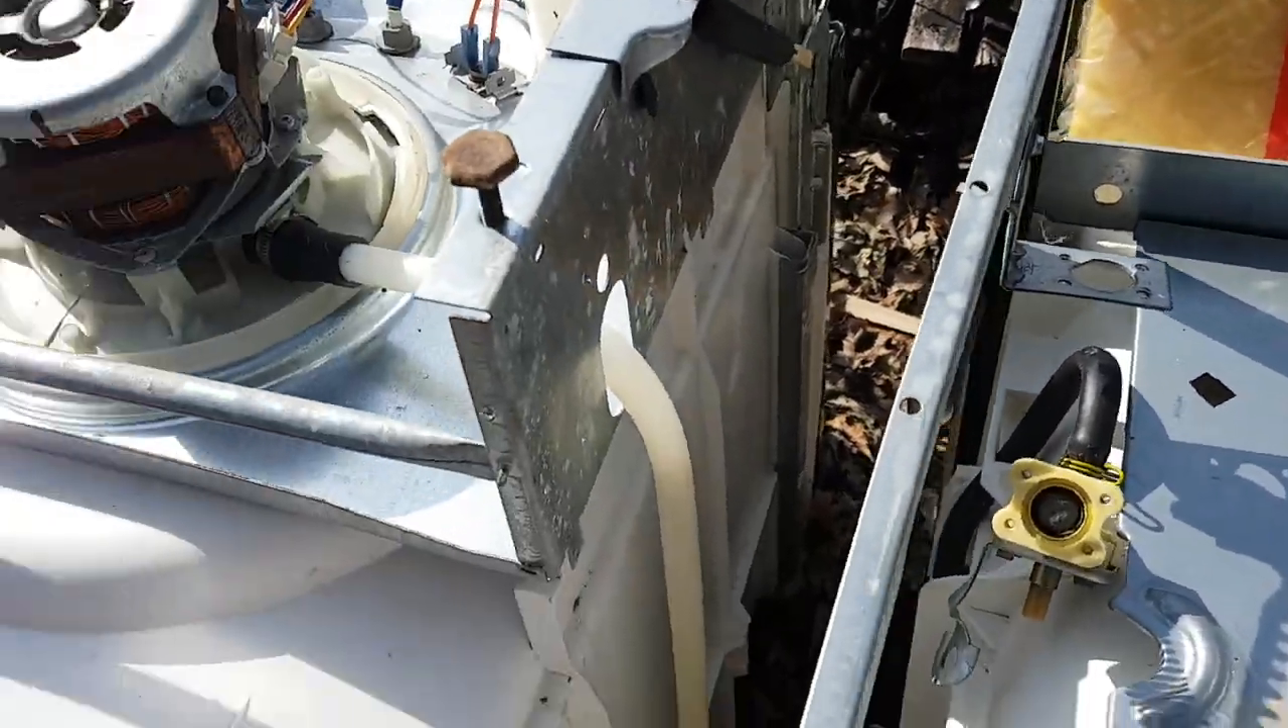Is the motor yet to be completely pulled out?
Yes.